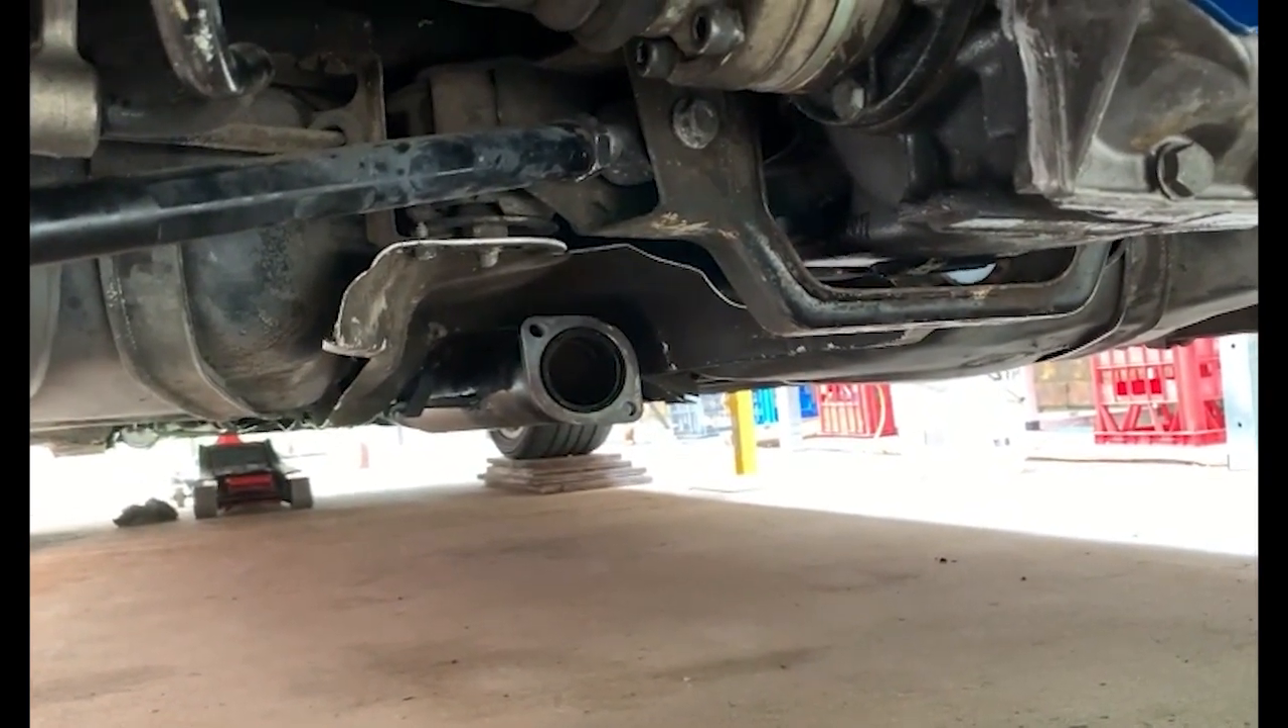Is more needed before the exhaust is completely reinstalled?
Yes.